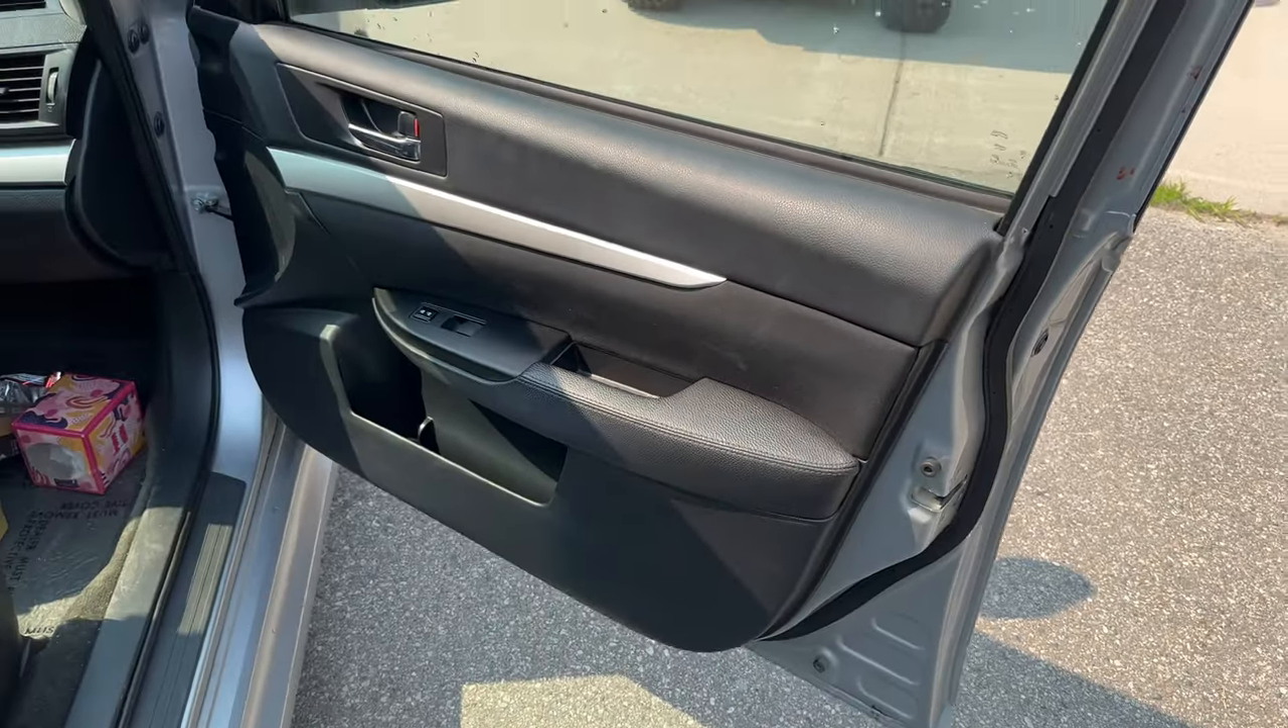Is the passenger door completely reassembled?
Yes.